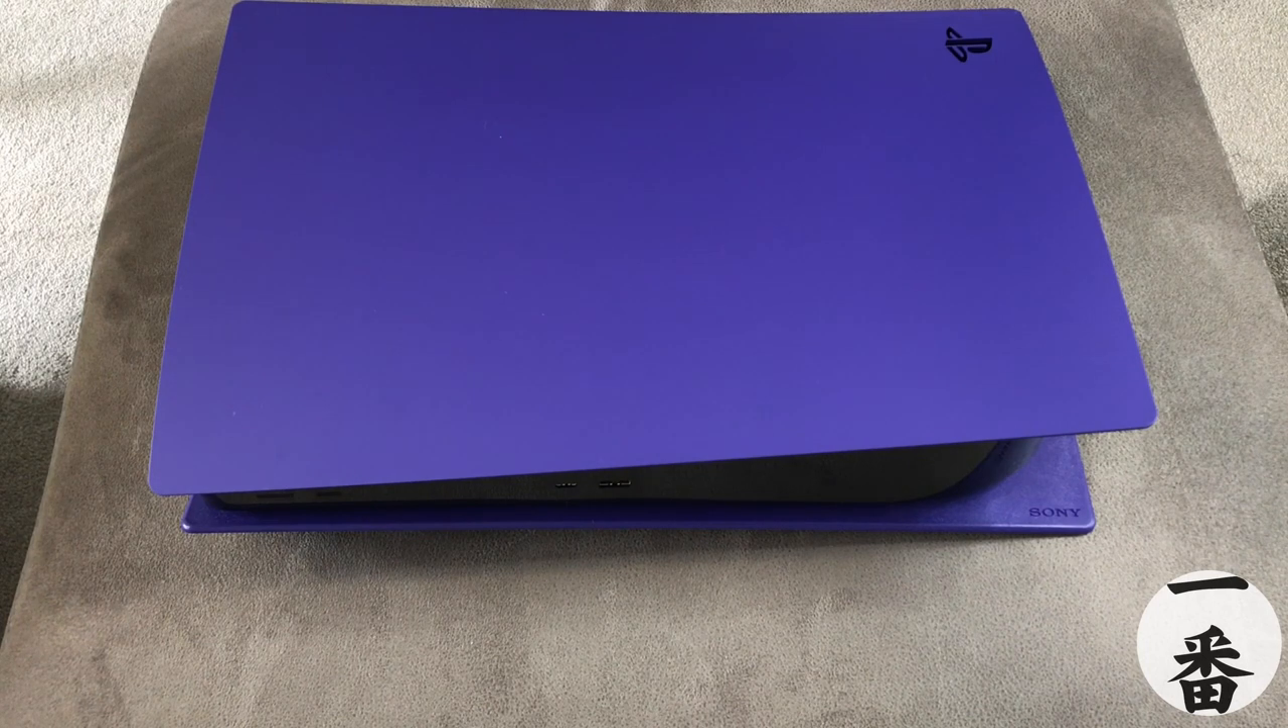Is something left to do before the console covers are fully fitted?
No.